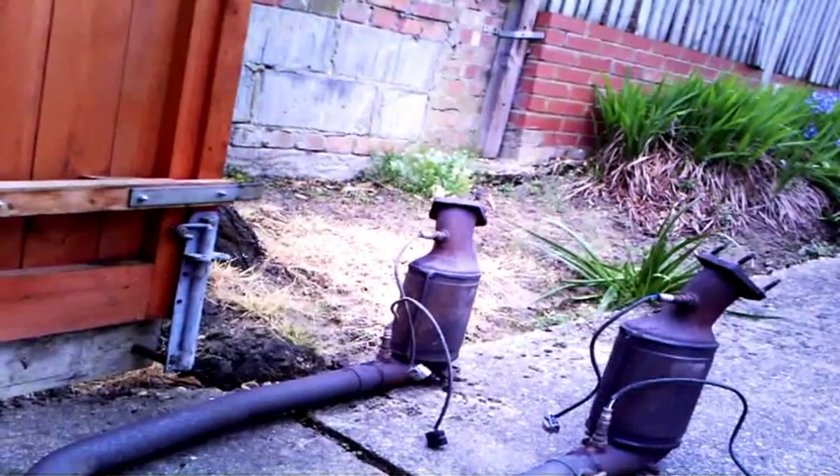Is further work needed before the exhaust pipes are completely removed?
No.